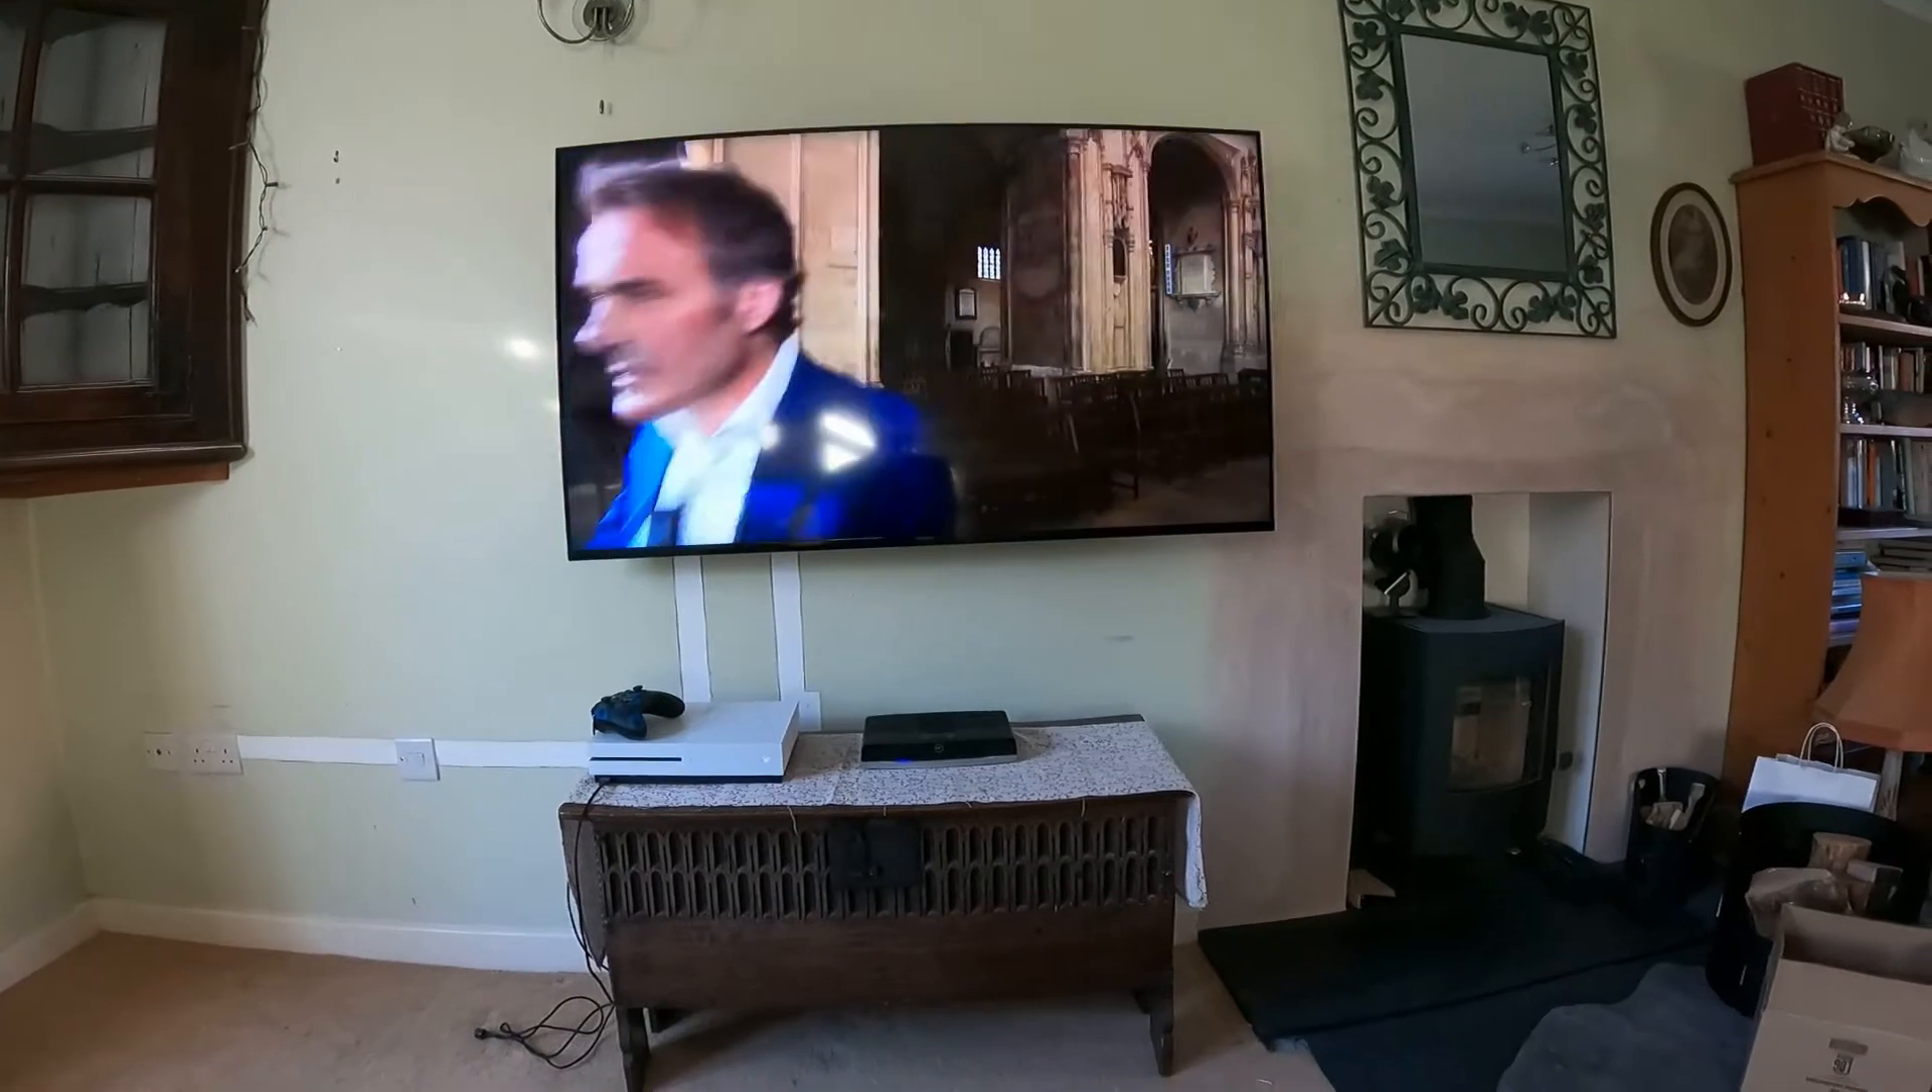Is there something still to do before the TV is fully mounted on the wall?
No.